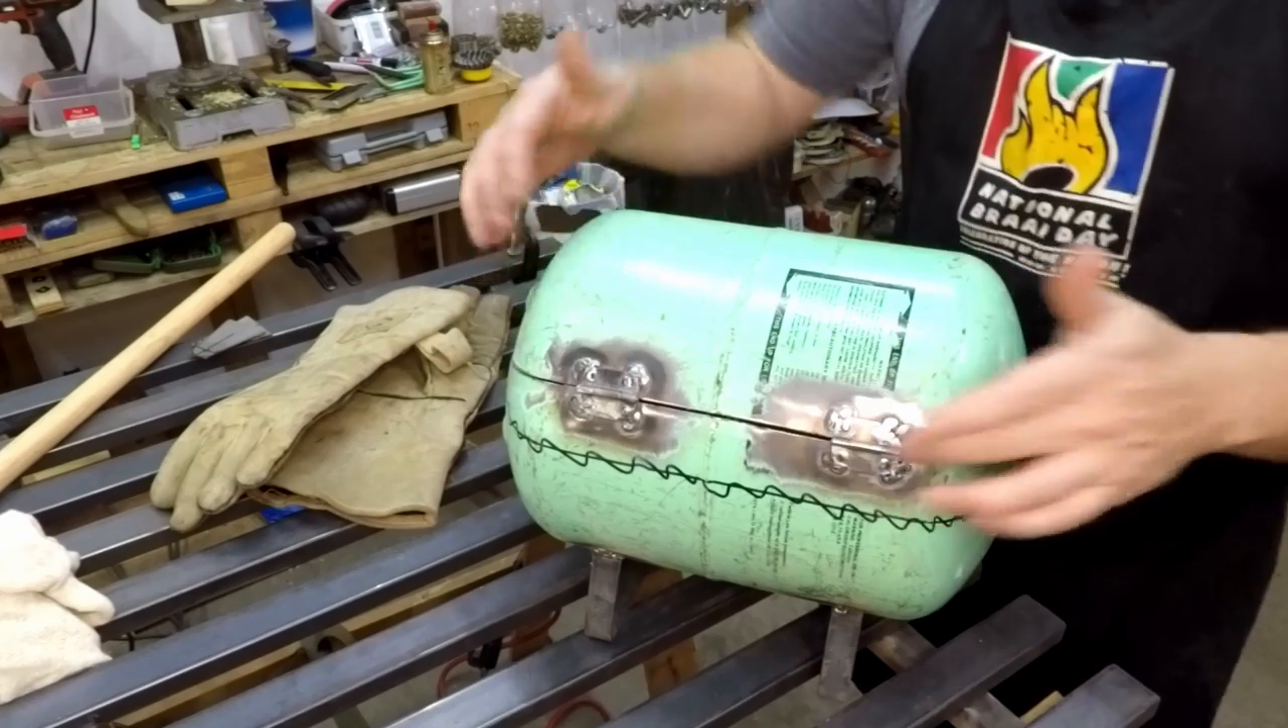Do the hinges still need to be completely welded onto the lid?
No.